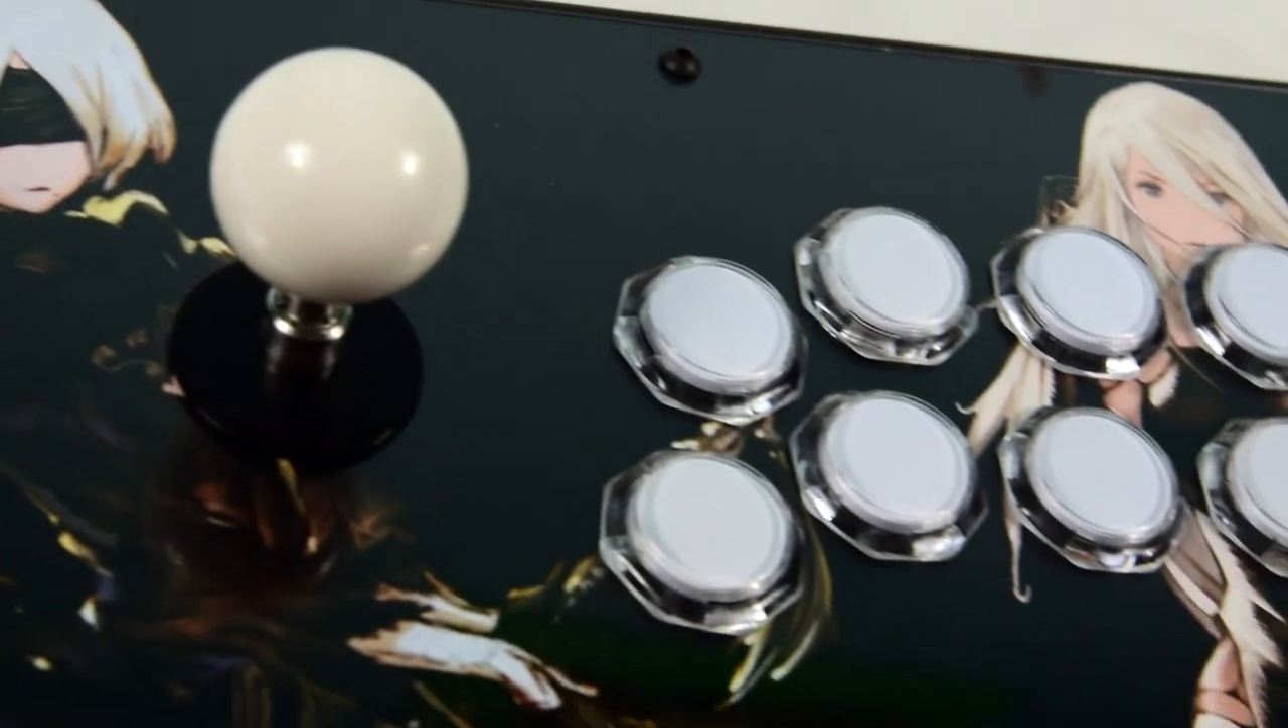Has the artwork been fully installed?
Yes.